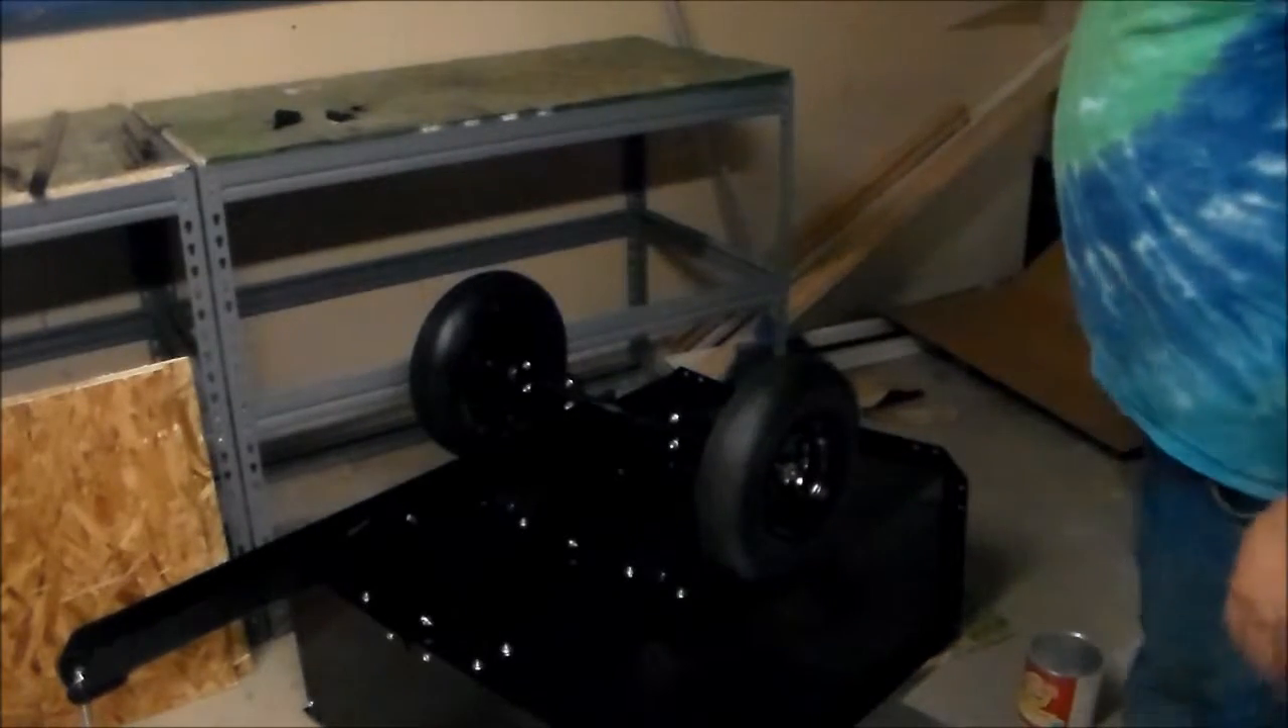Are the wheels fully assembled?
Yes.